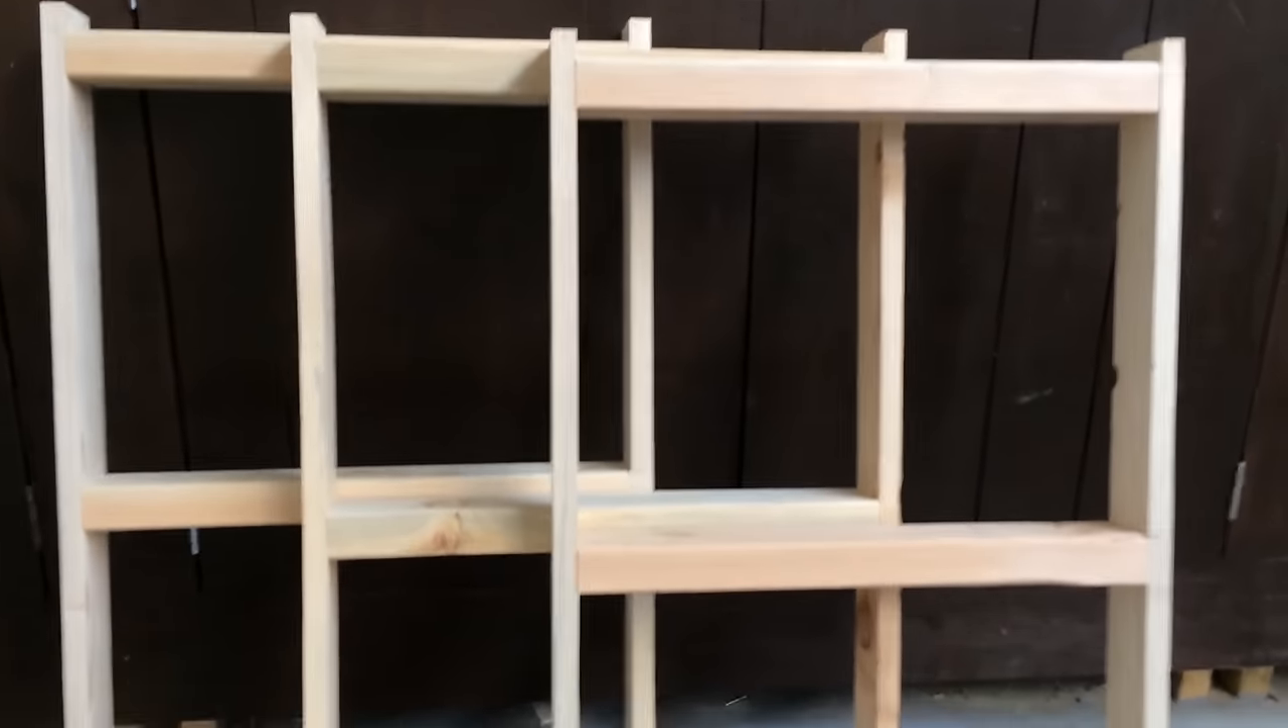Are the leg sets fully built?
Yes.